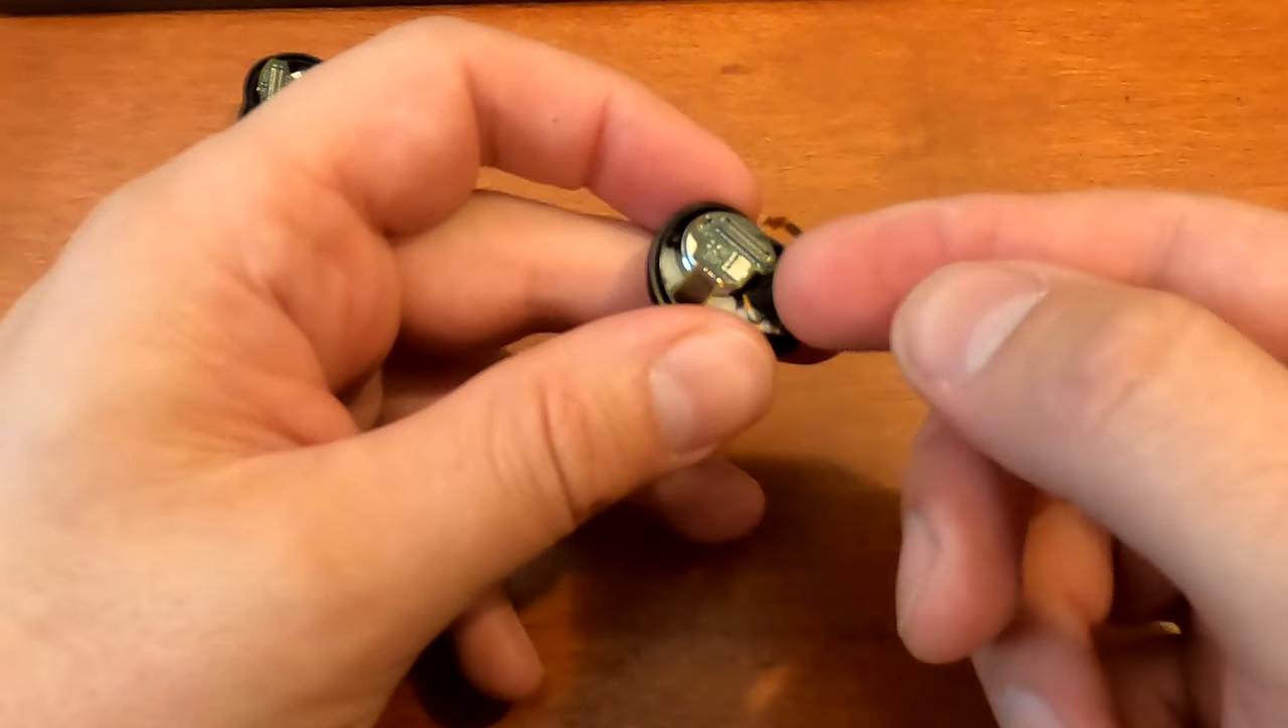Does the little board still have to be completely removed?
Yes.